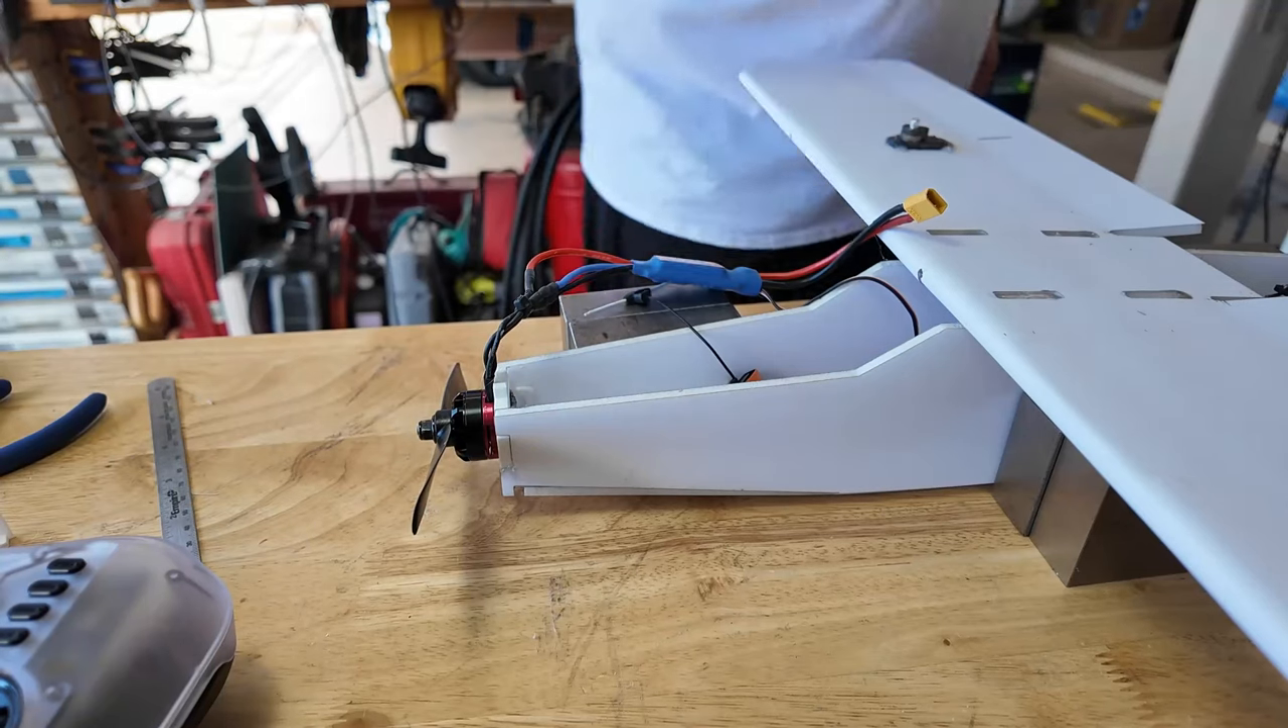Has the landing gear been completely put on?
No.